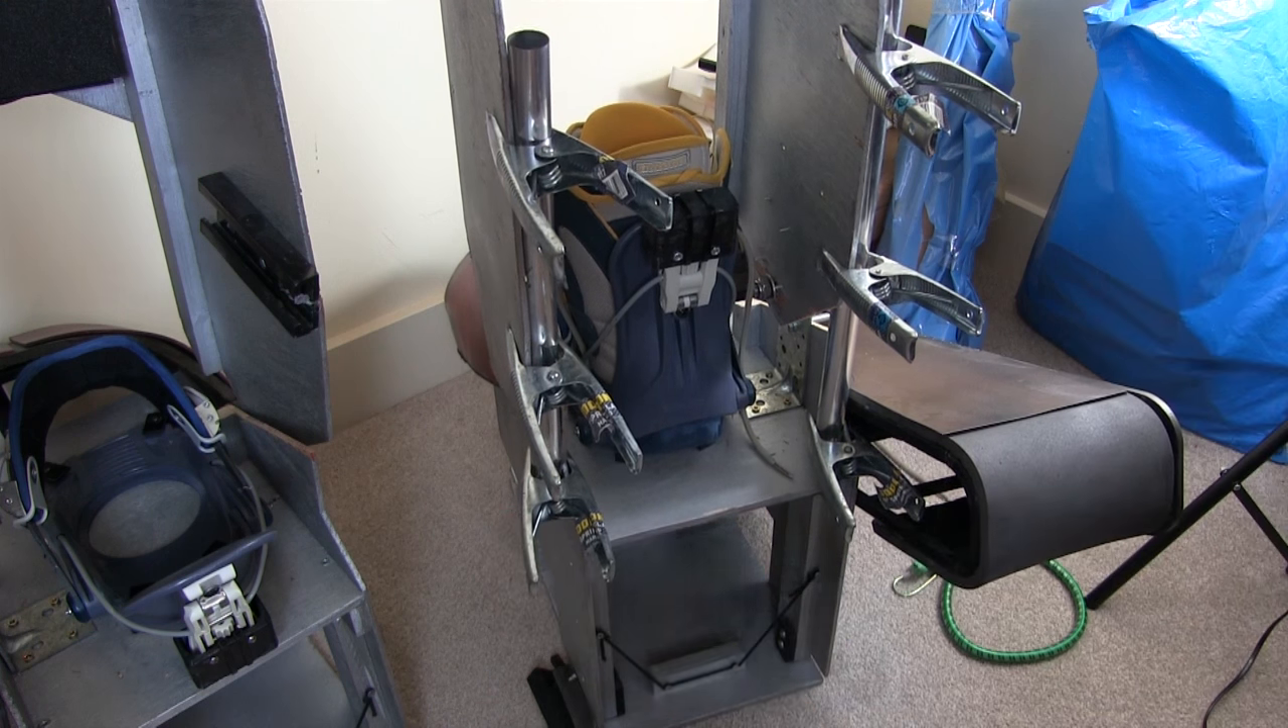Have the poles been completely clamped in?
Yes.